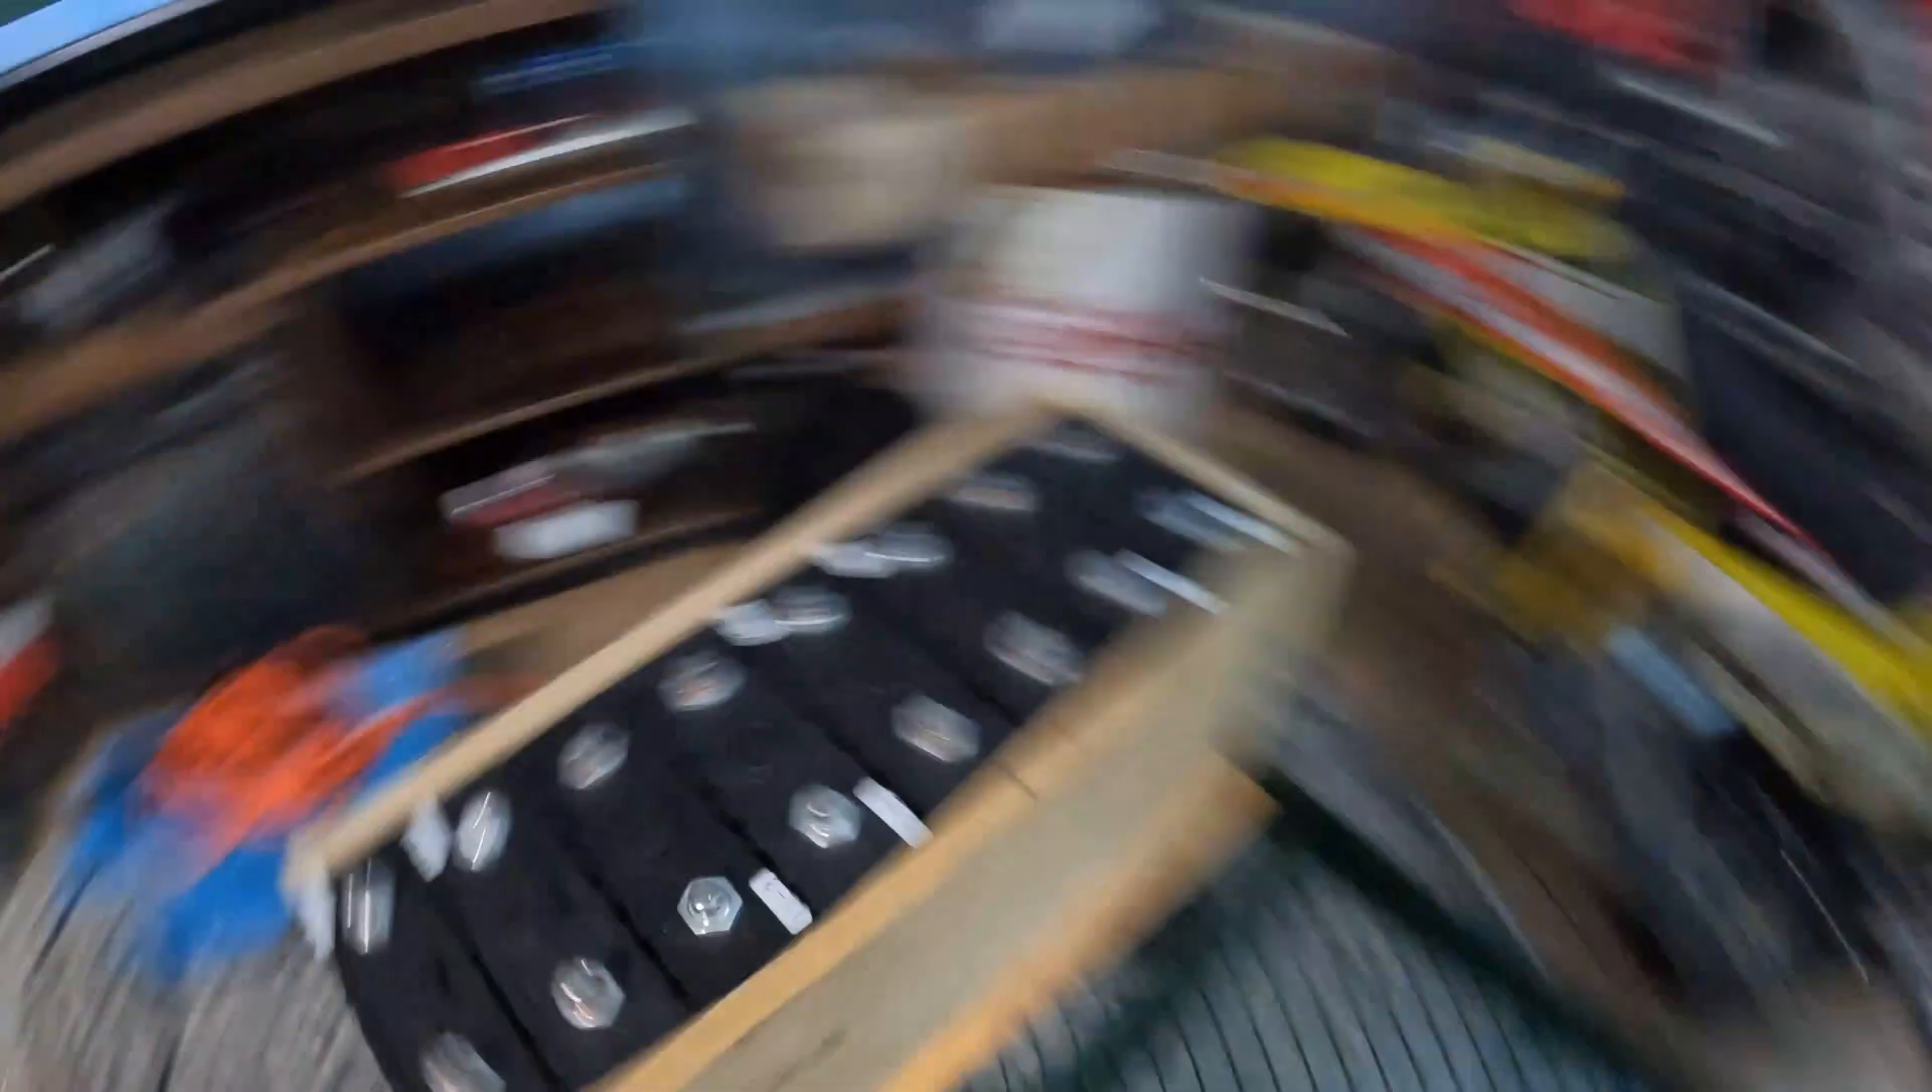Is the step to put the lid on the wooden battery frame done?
No.